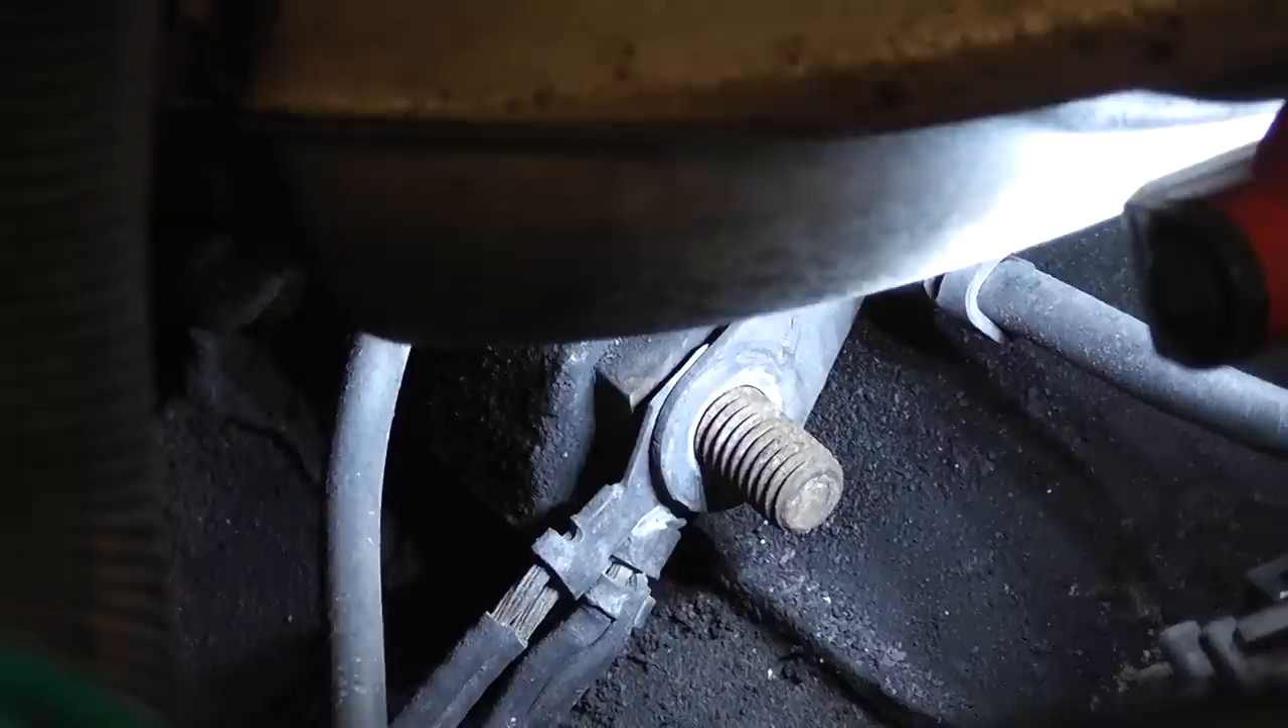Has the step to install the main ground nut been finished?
No.